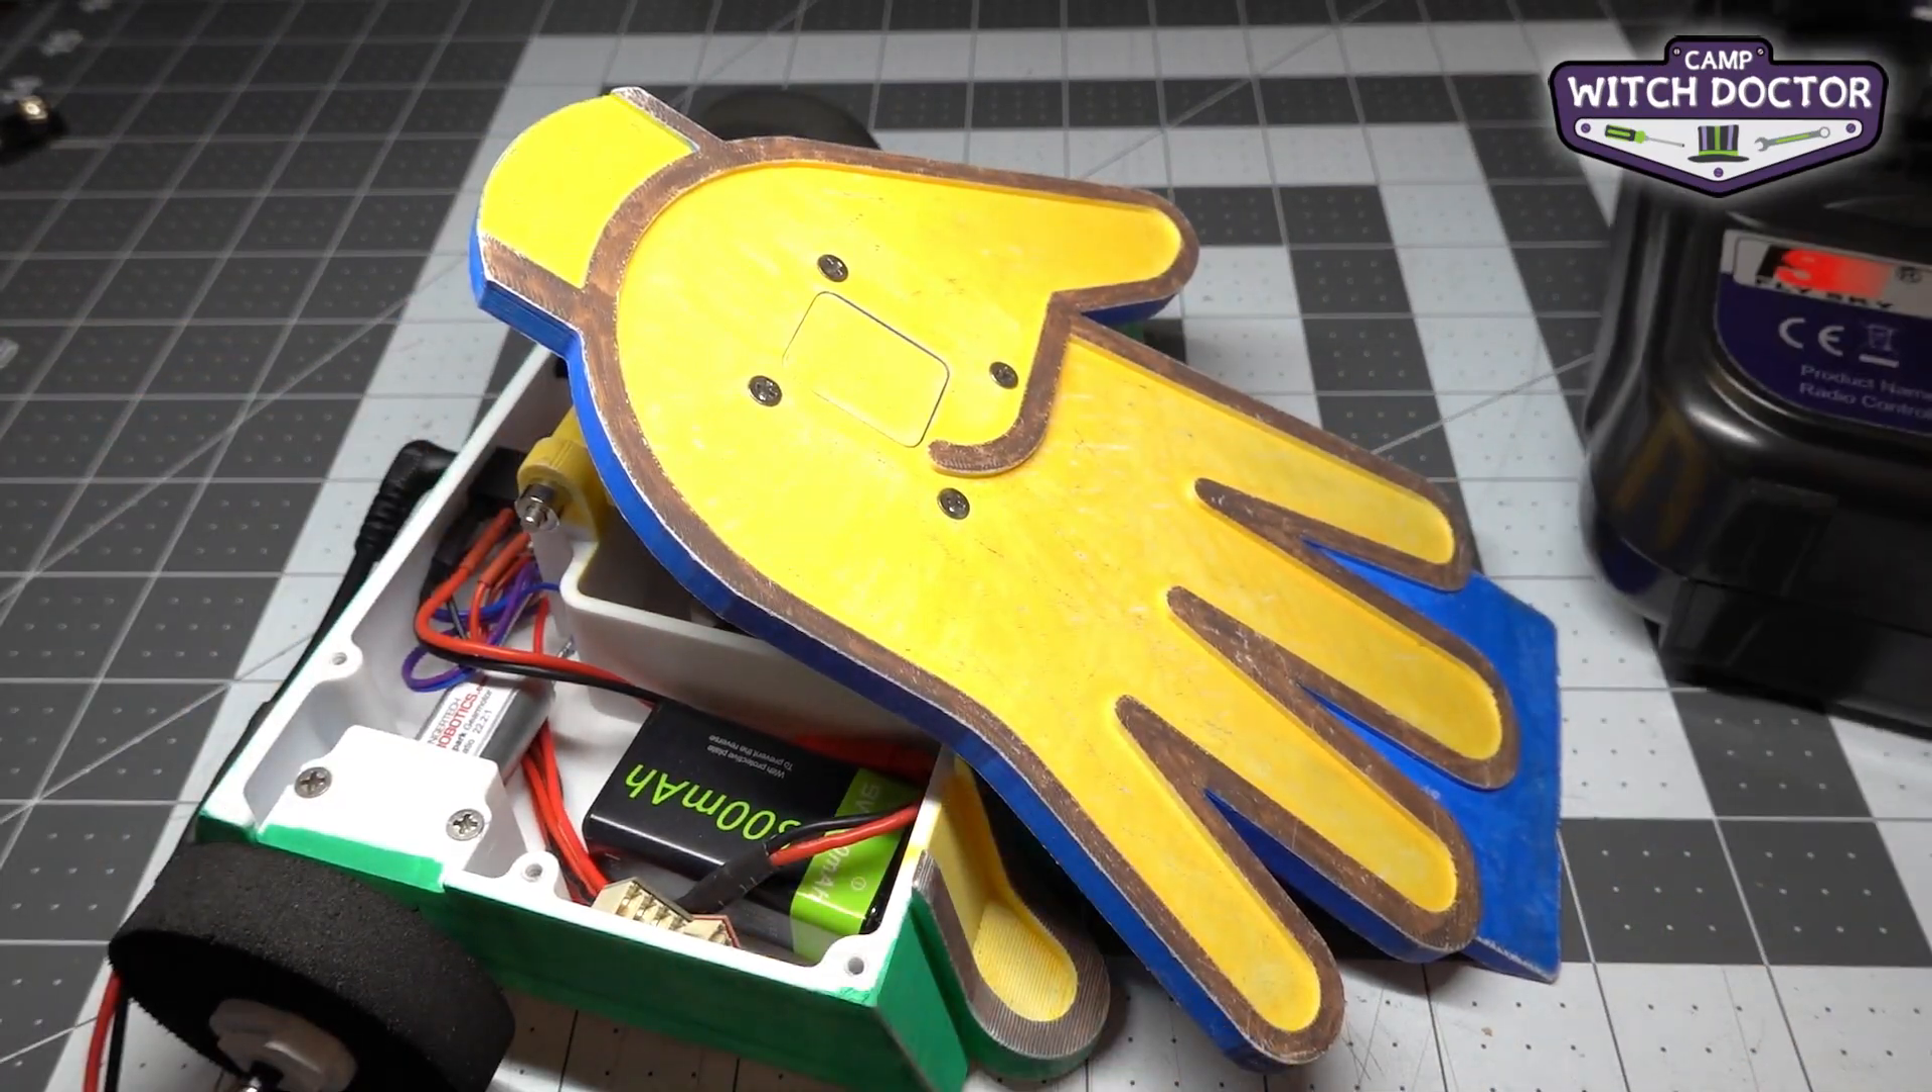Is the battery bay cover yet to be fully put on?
Yes.